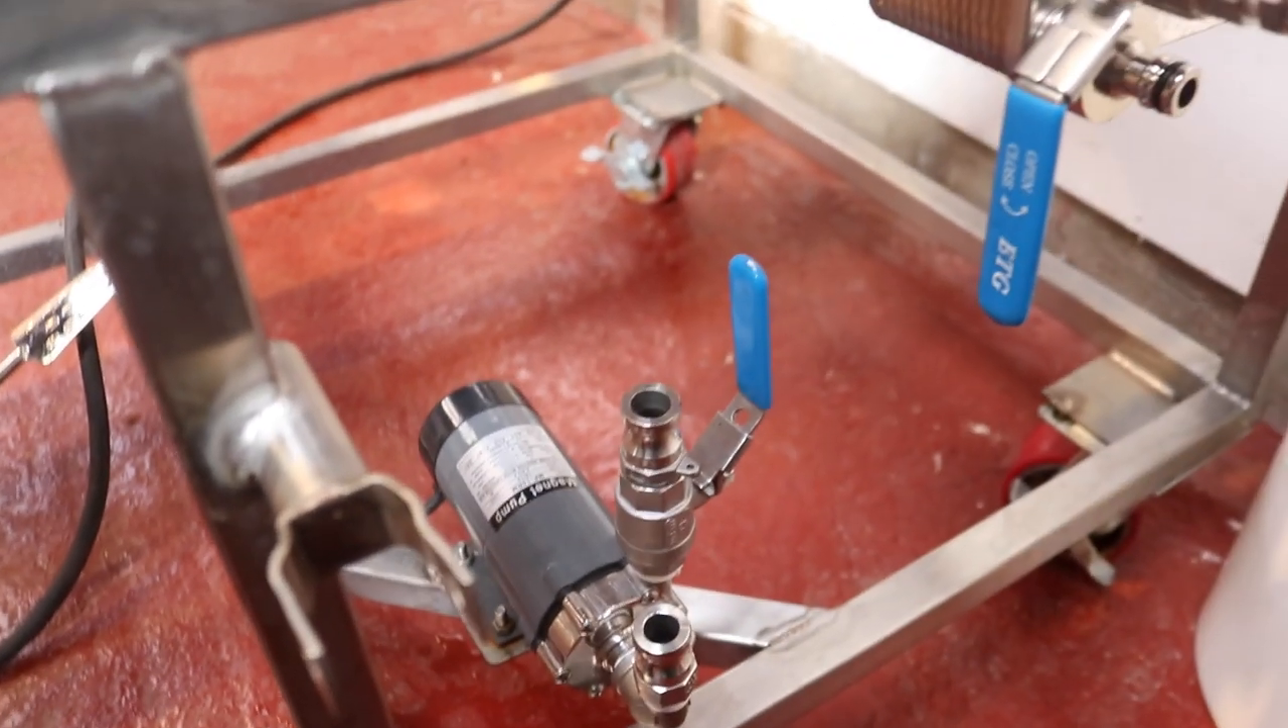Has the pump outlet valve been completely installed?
Yes.